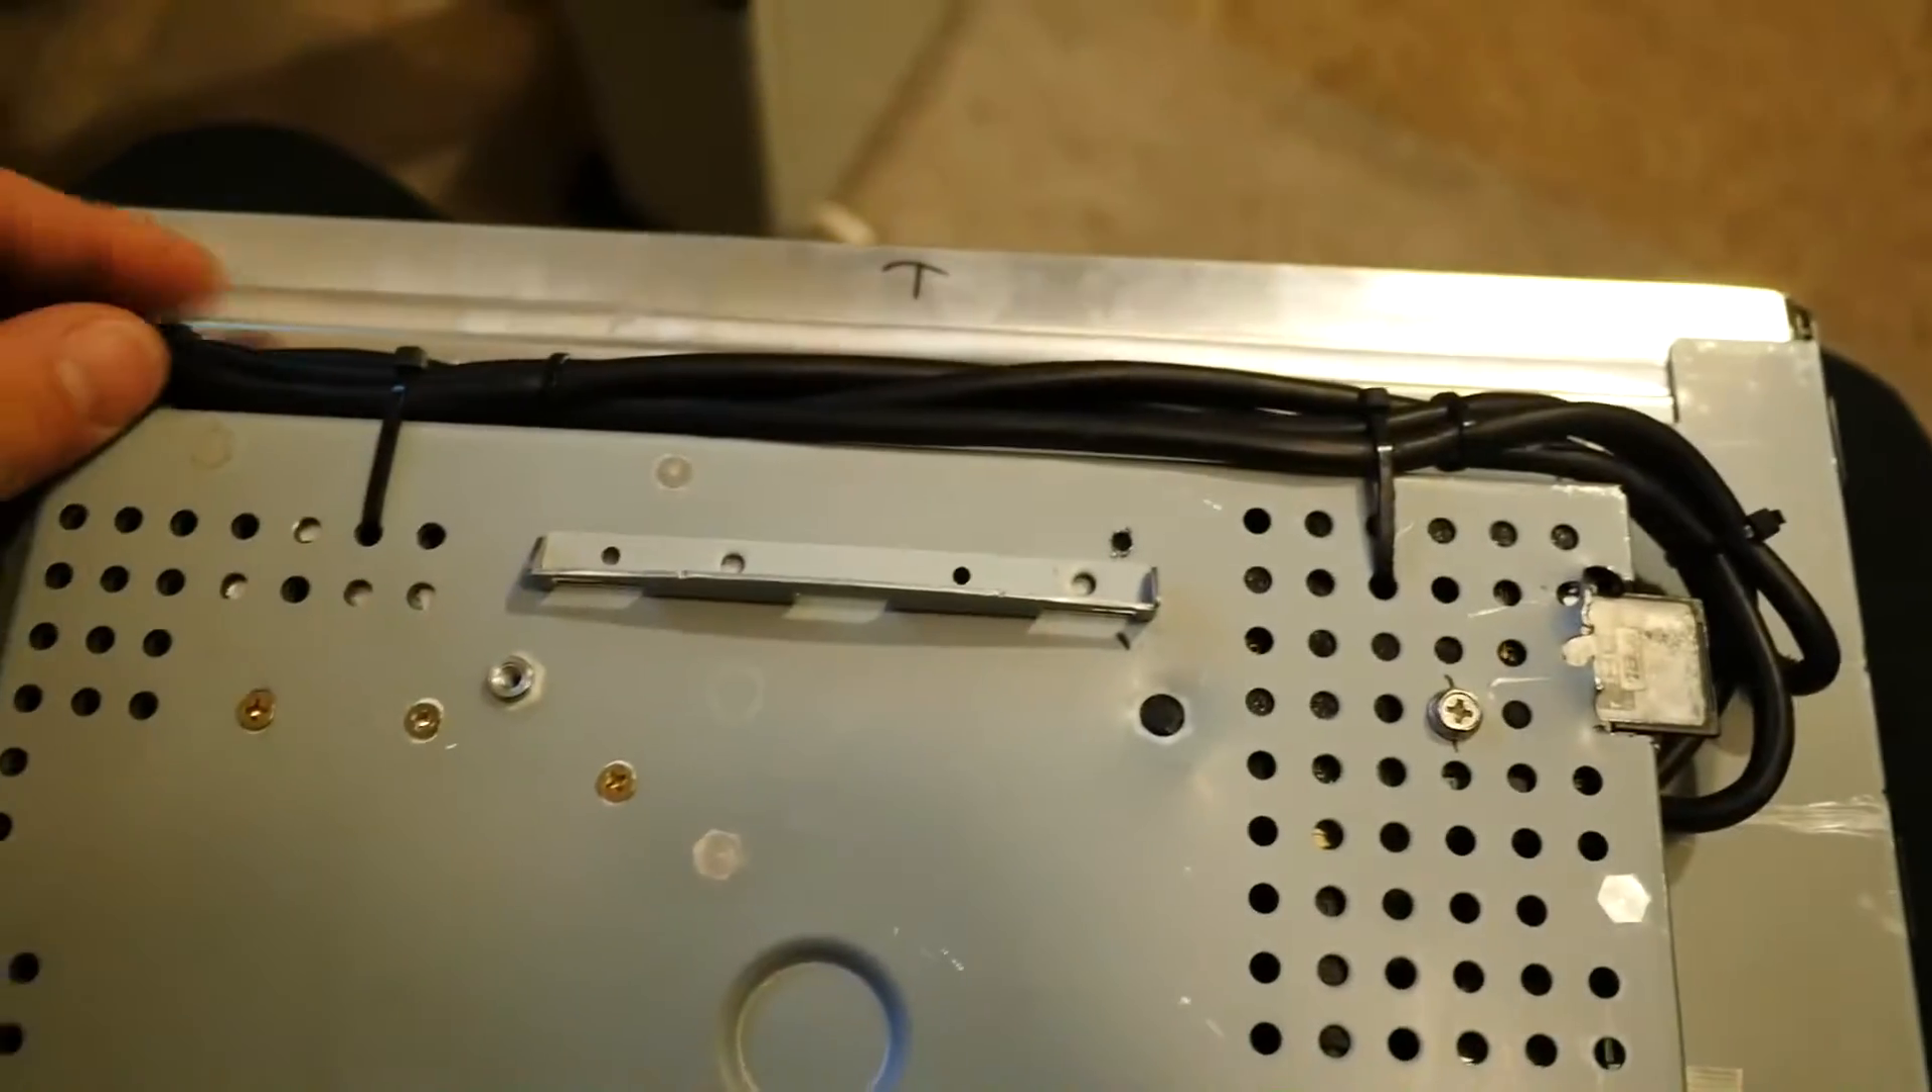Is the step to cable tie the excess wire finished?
Yes.